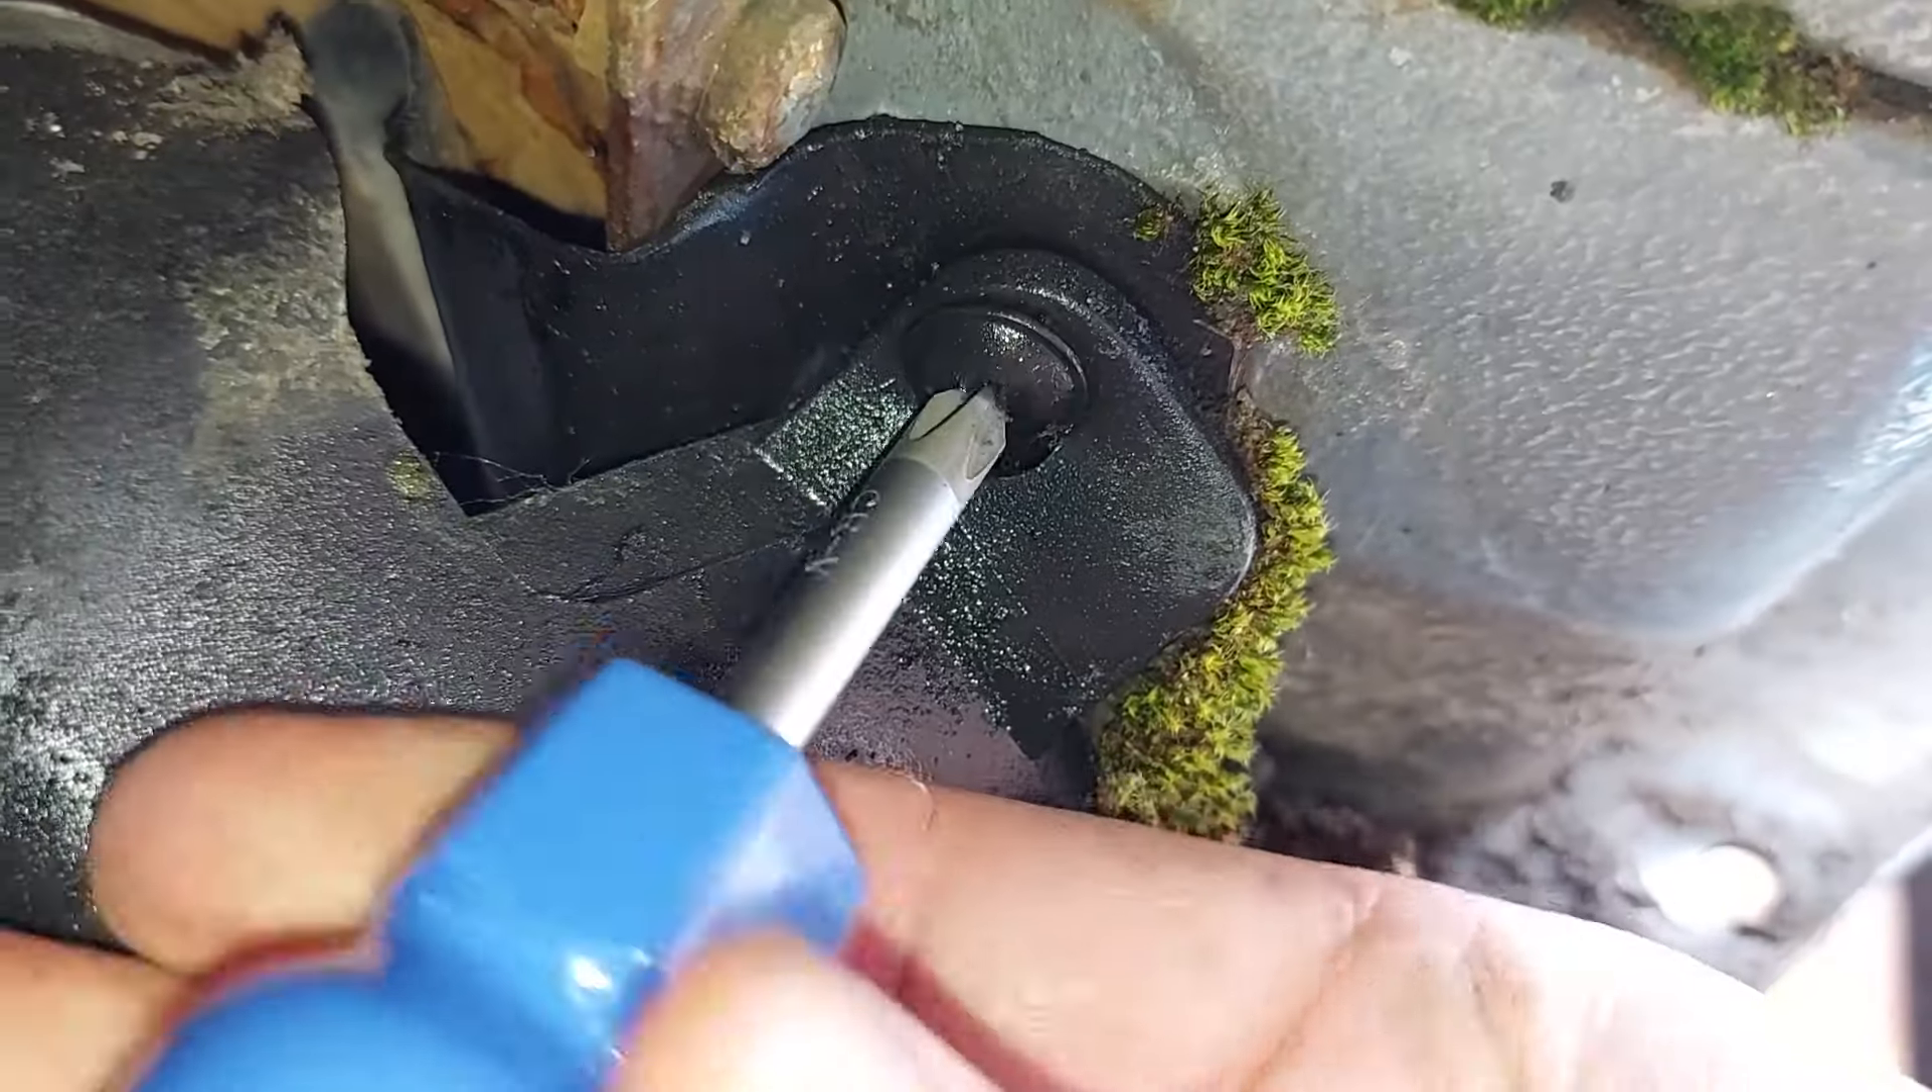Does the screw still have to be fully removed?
Yes.